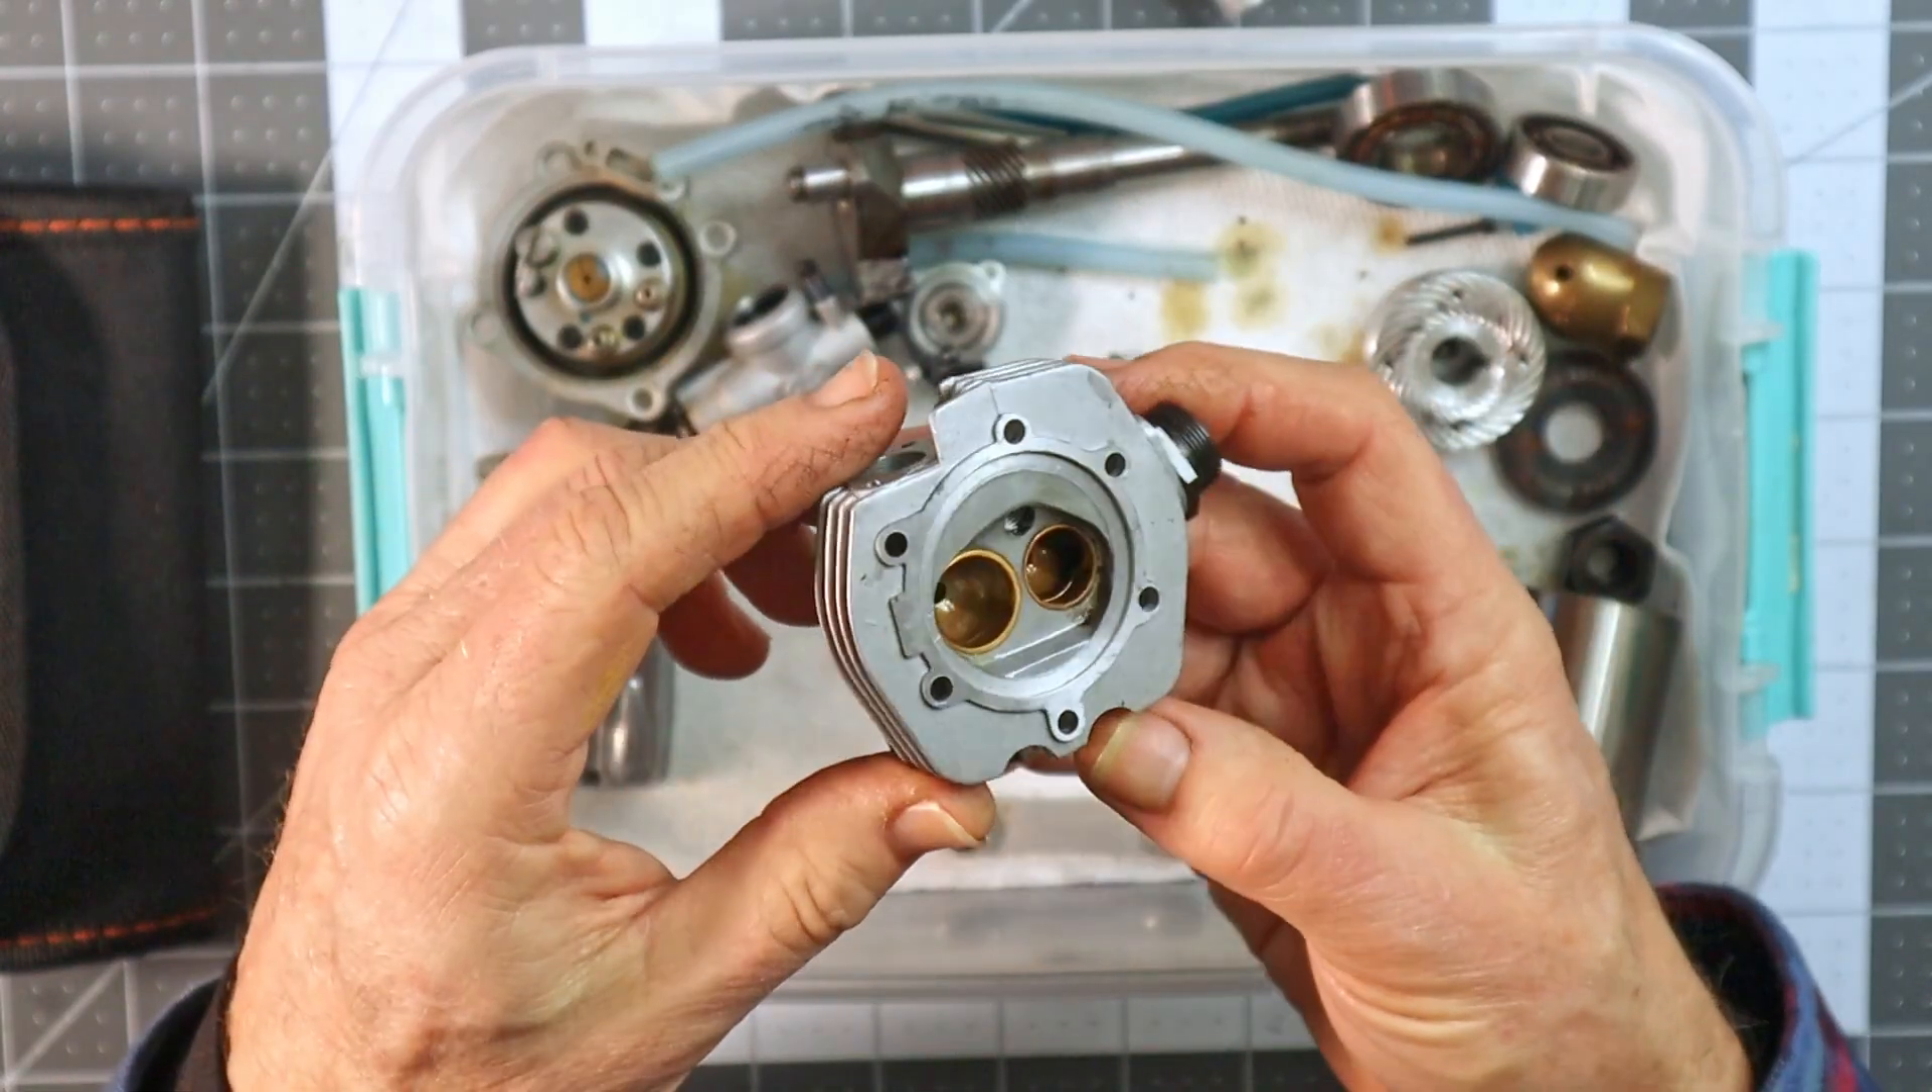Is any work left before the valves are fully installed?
Yes.